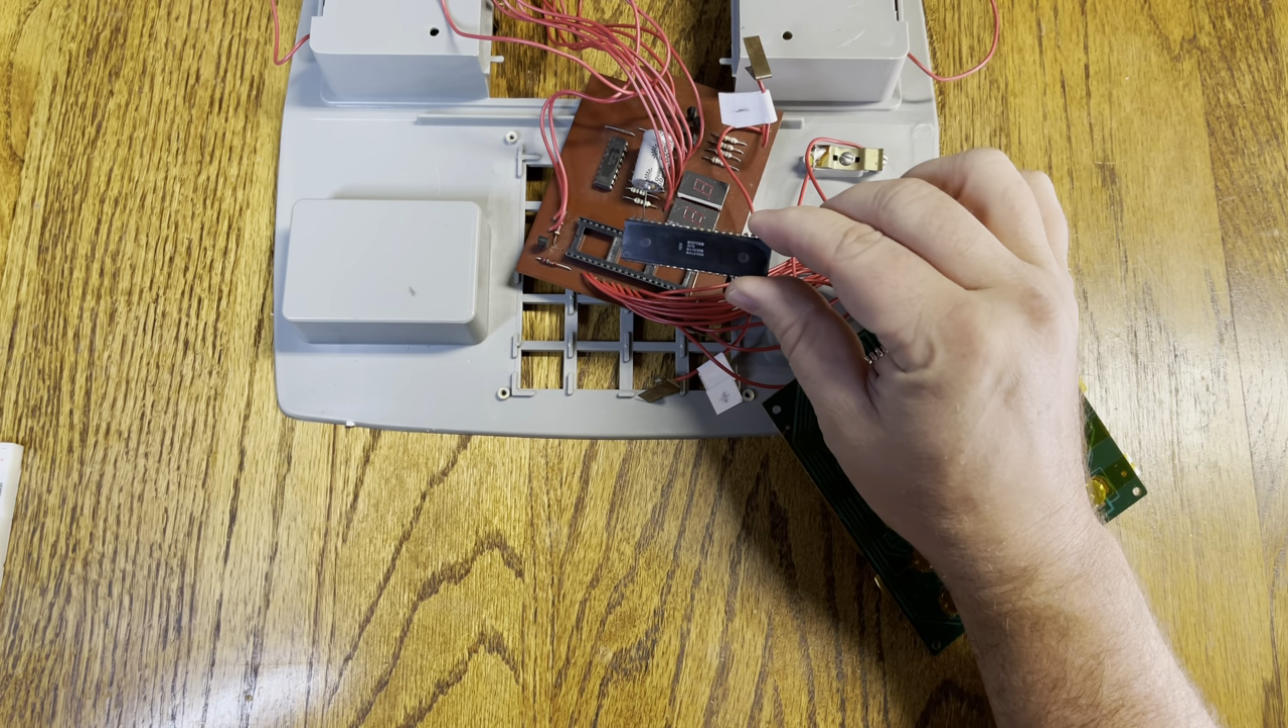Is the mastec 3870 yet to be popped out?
No.